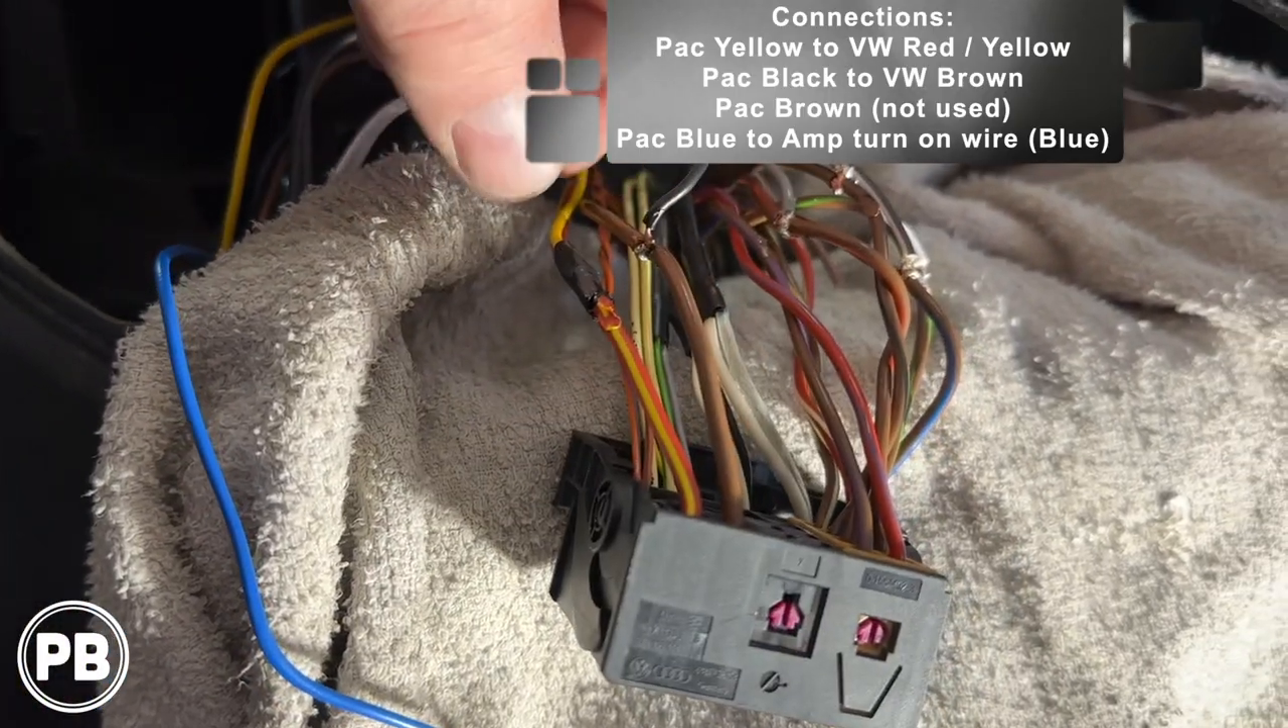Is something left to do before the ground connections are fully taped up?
Yes.